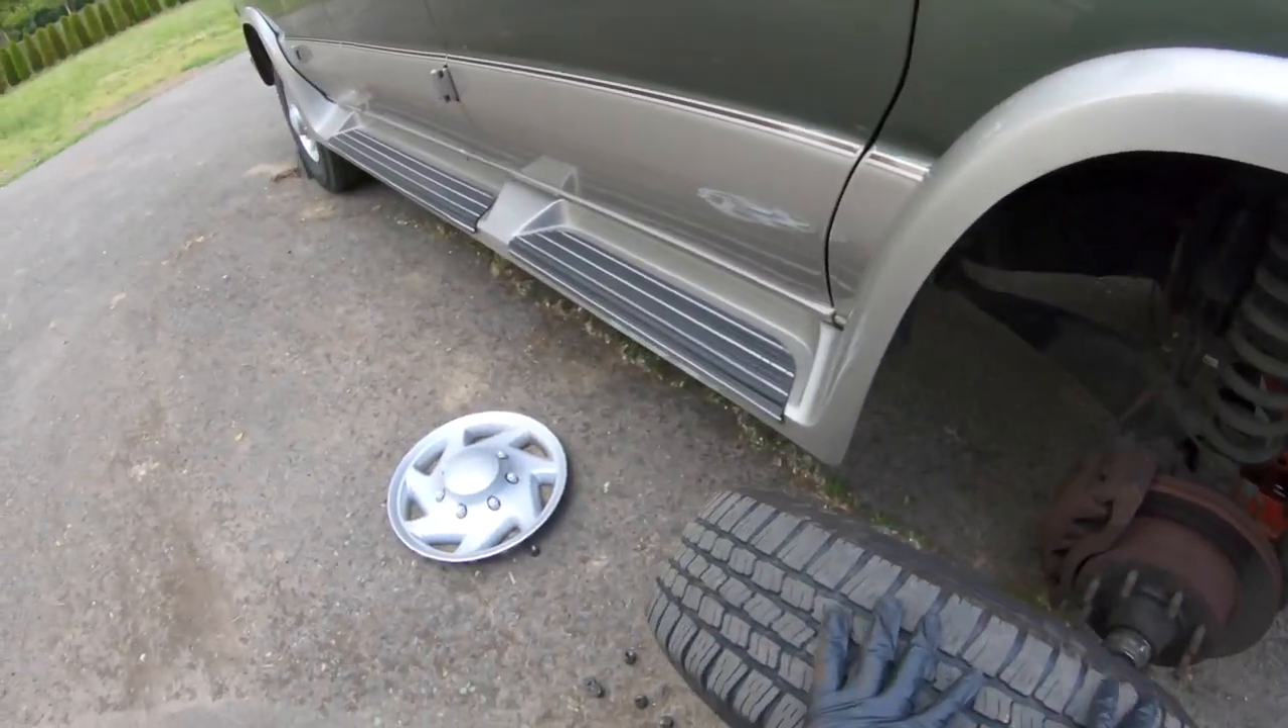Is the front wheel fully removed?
Yes.